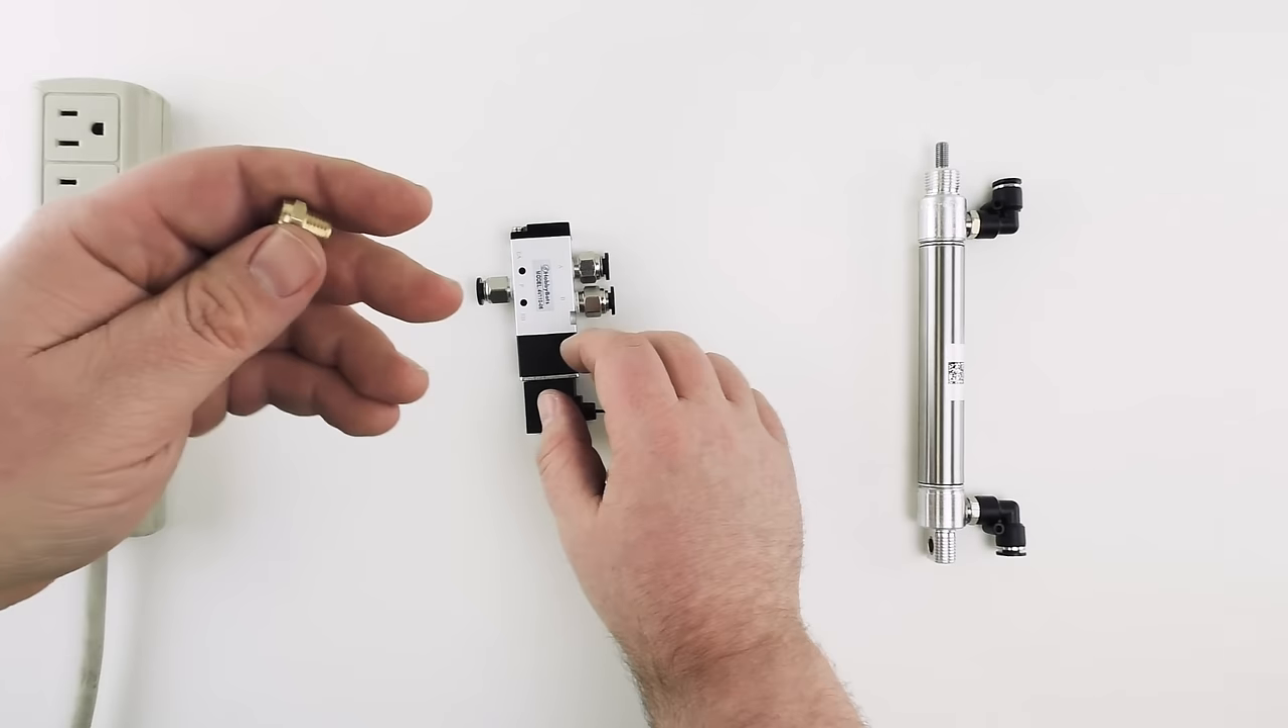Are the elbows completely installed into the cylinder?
Yes.